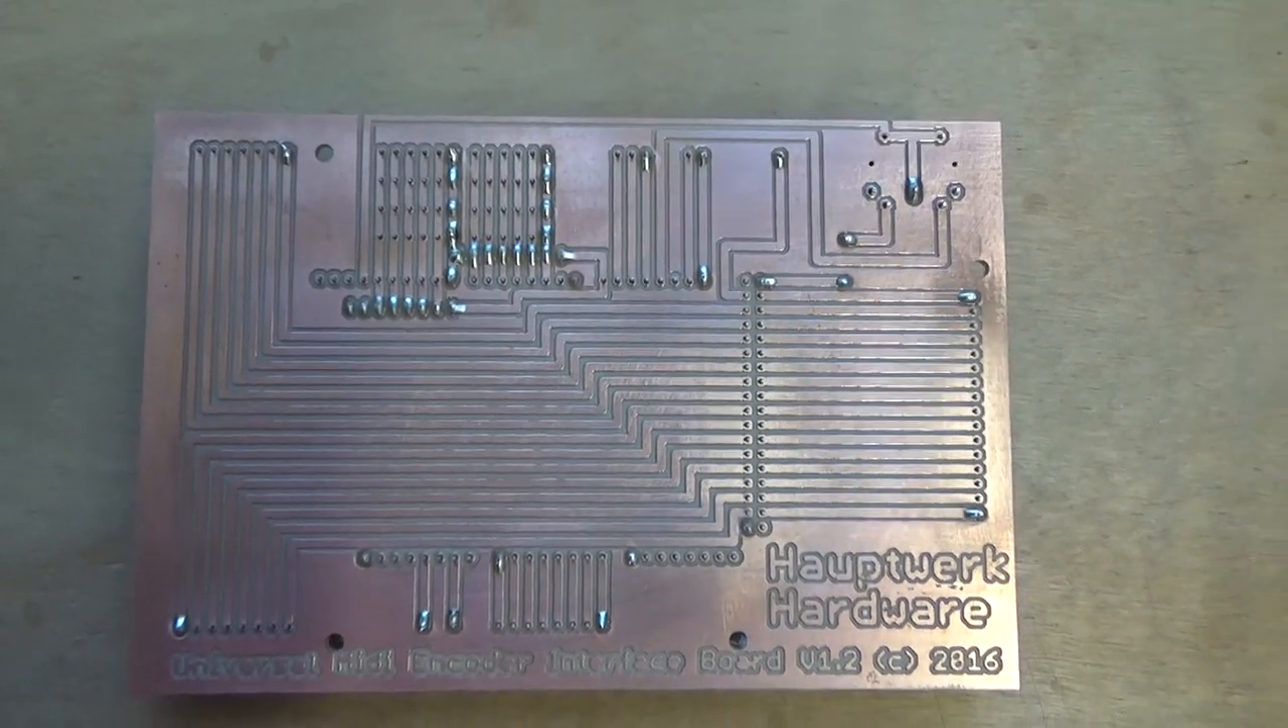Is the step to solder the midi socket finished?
No.